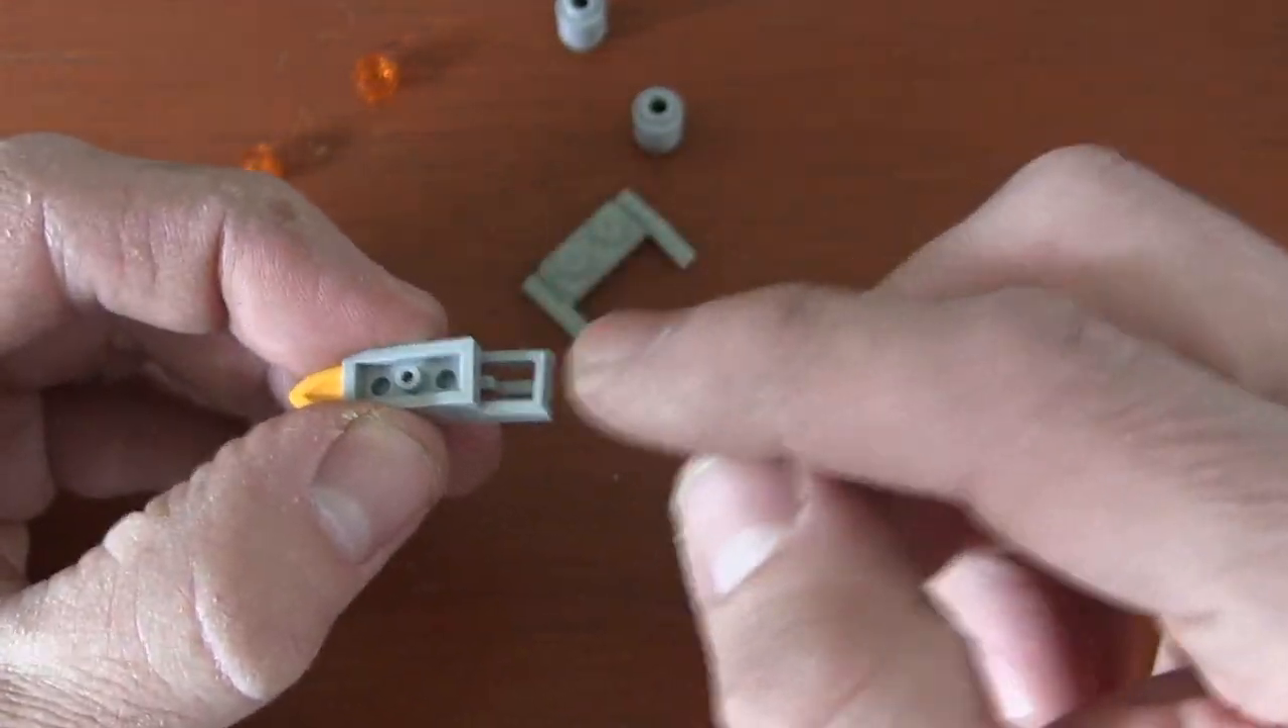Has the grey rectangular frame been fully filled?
No.